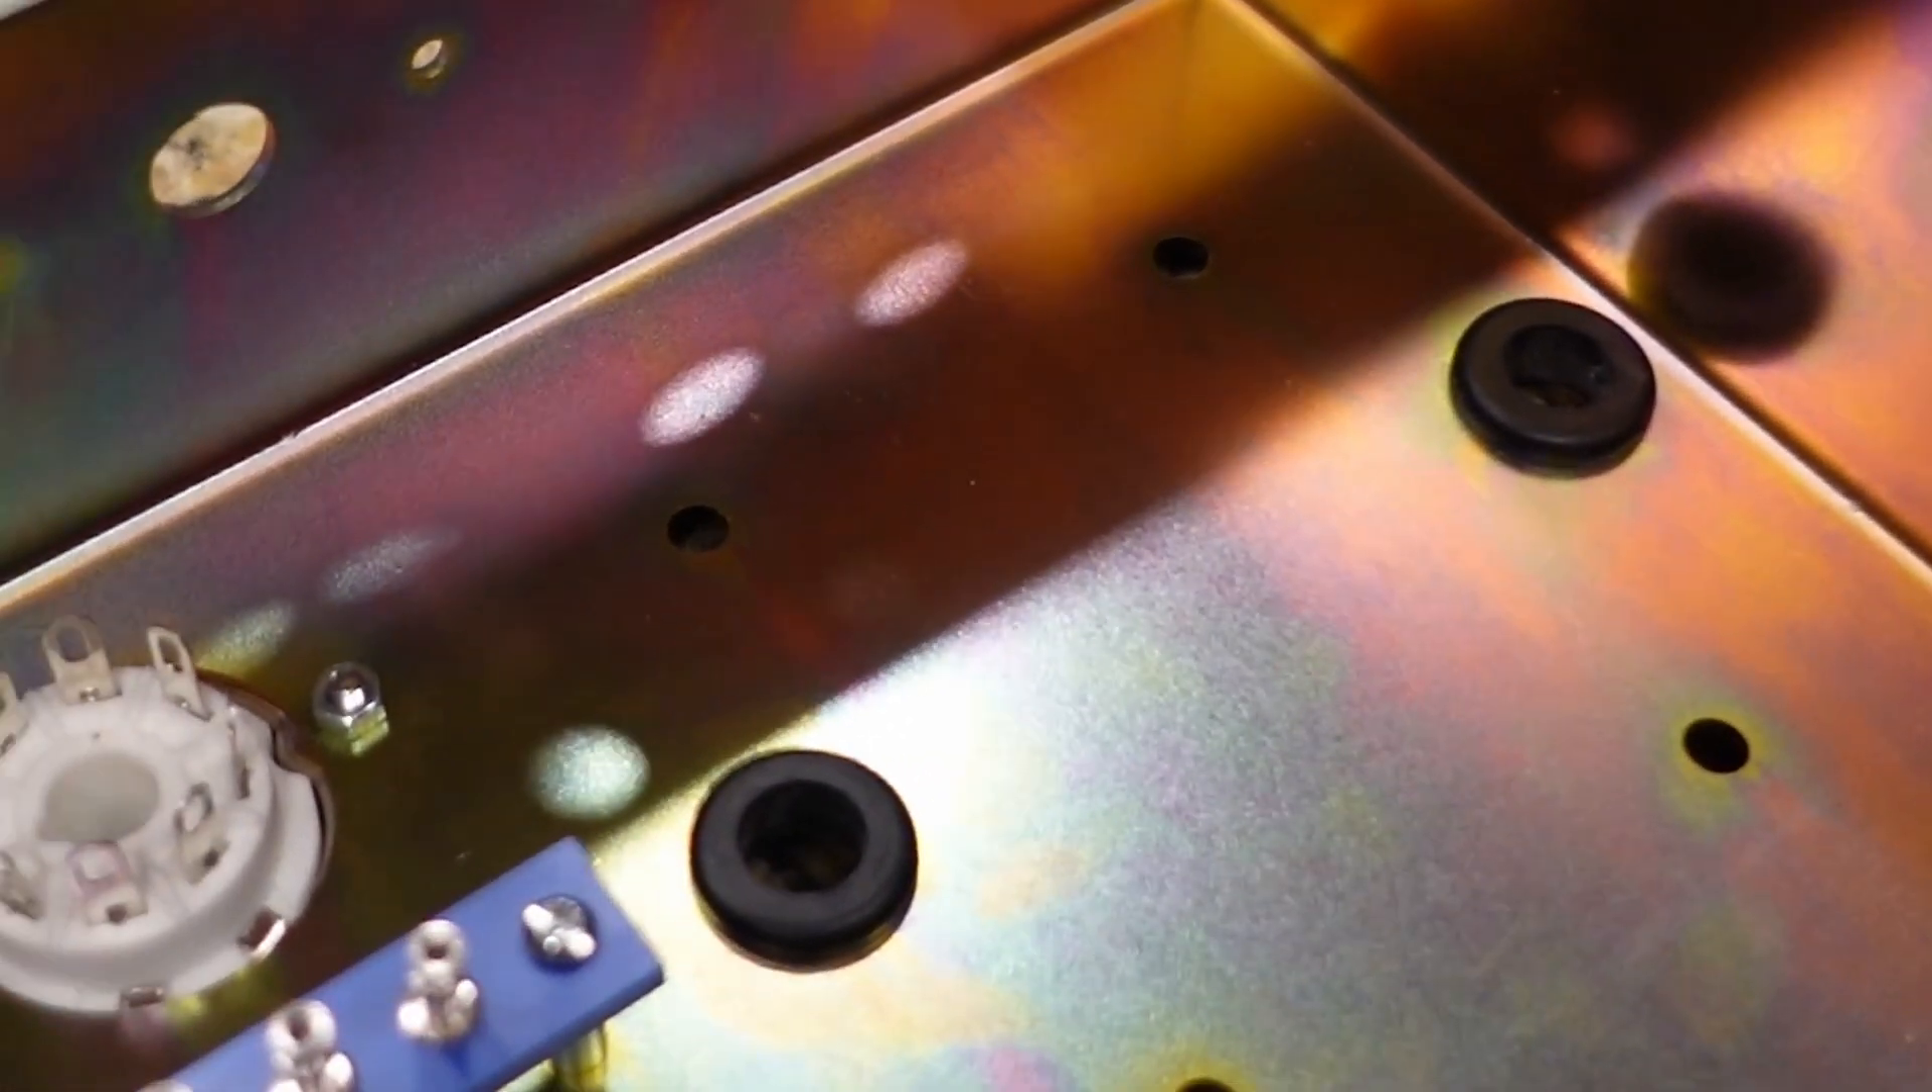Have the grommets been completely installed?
Yes.